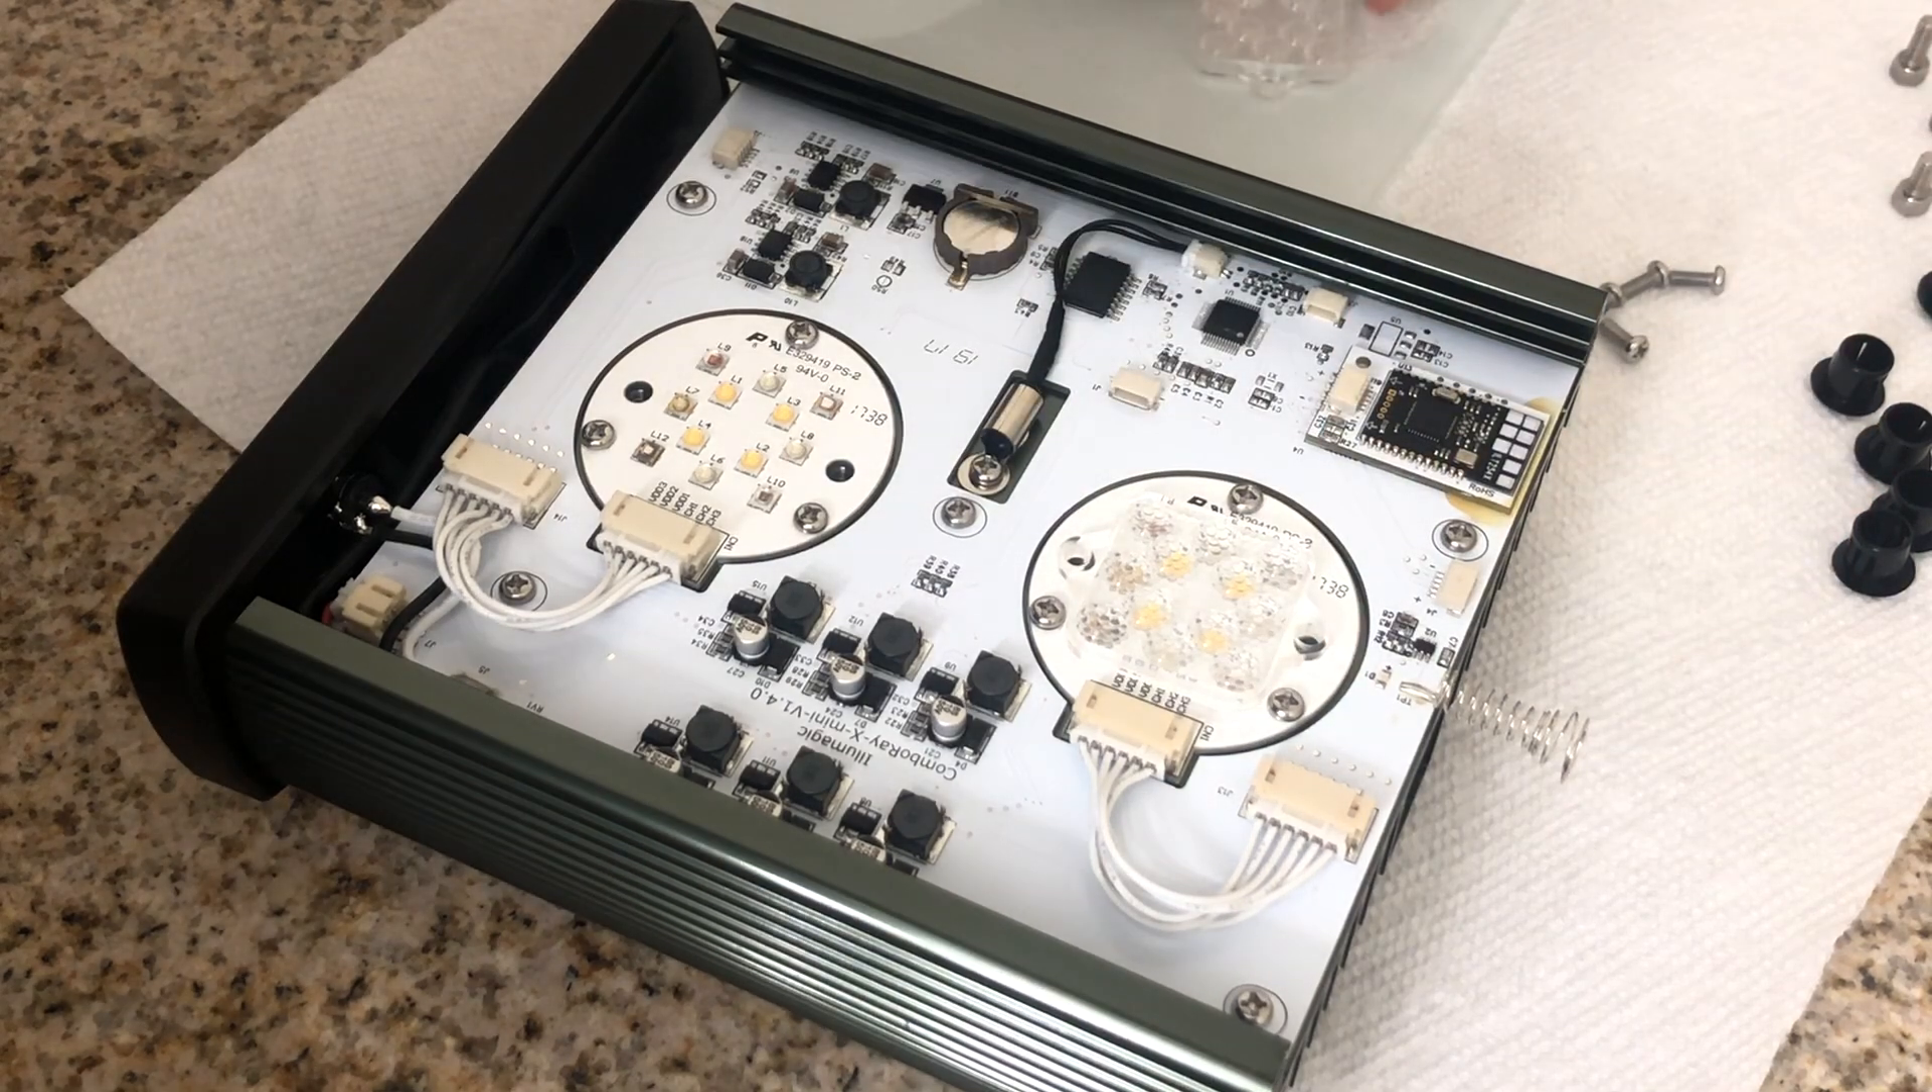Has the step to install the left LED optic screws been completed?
No.